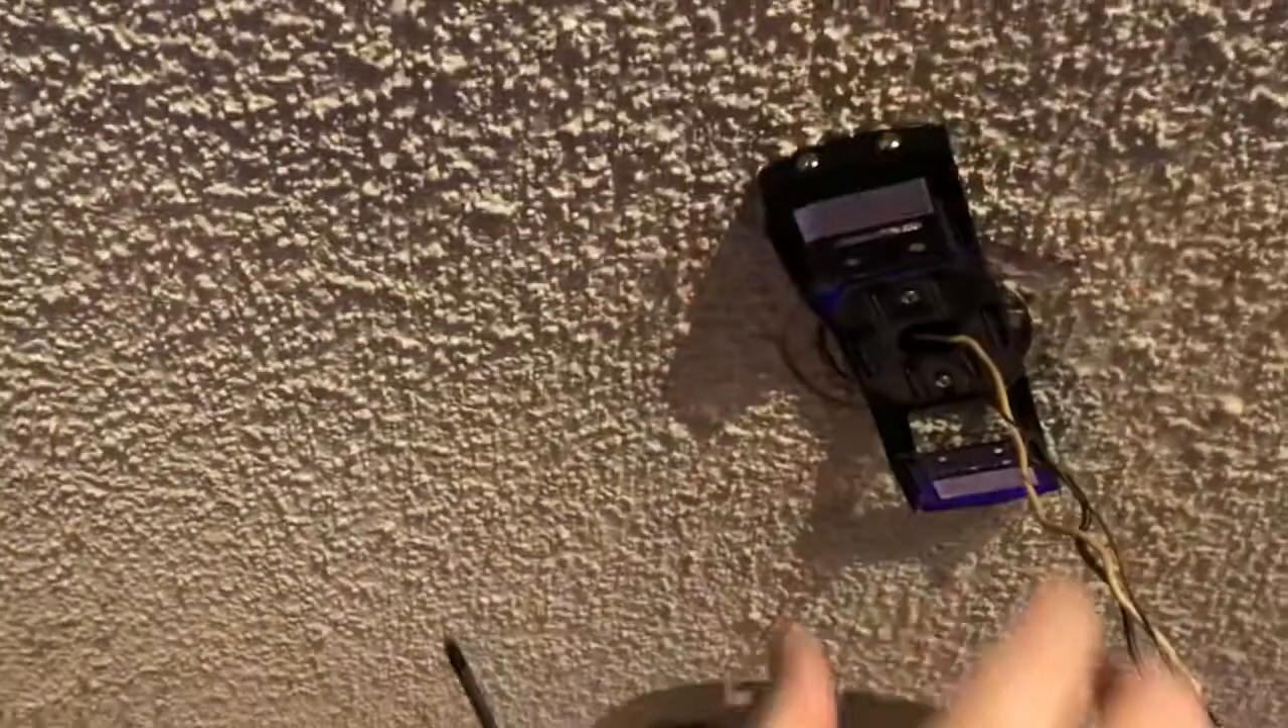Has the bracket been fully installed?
Yes.